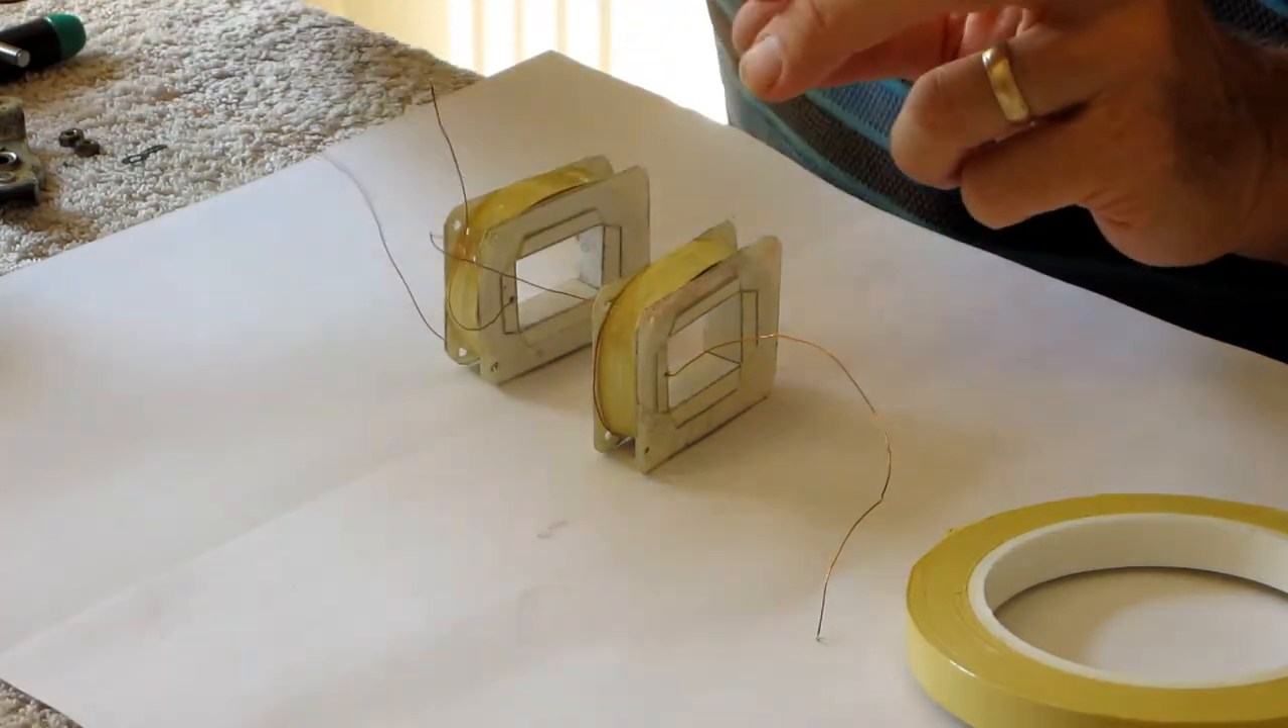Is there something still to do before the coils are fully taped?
No.